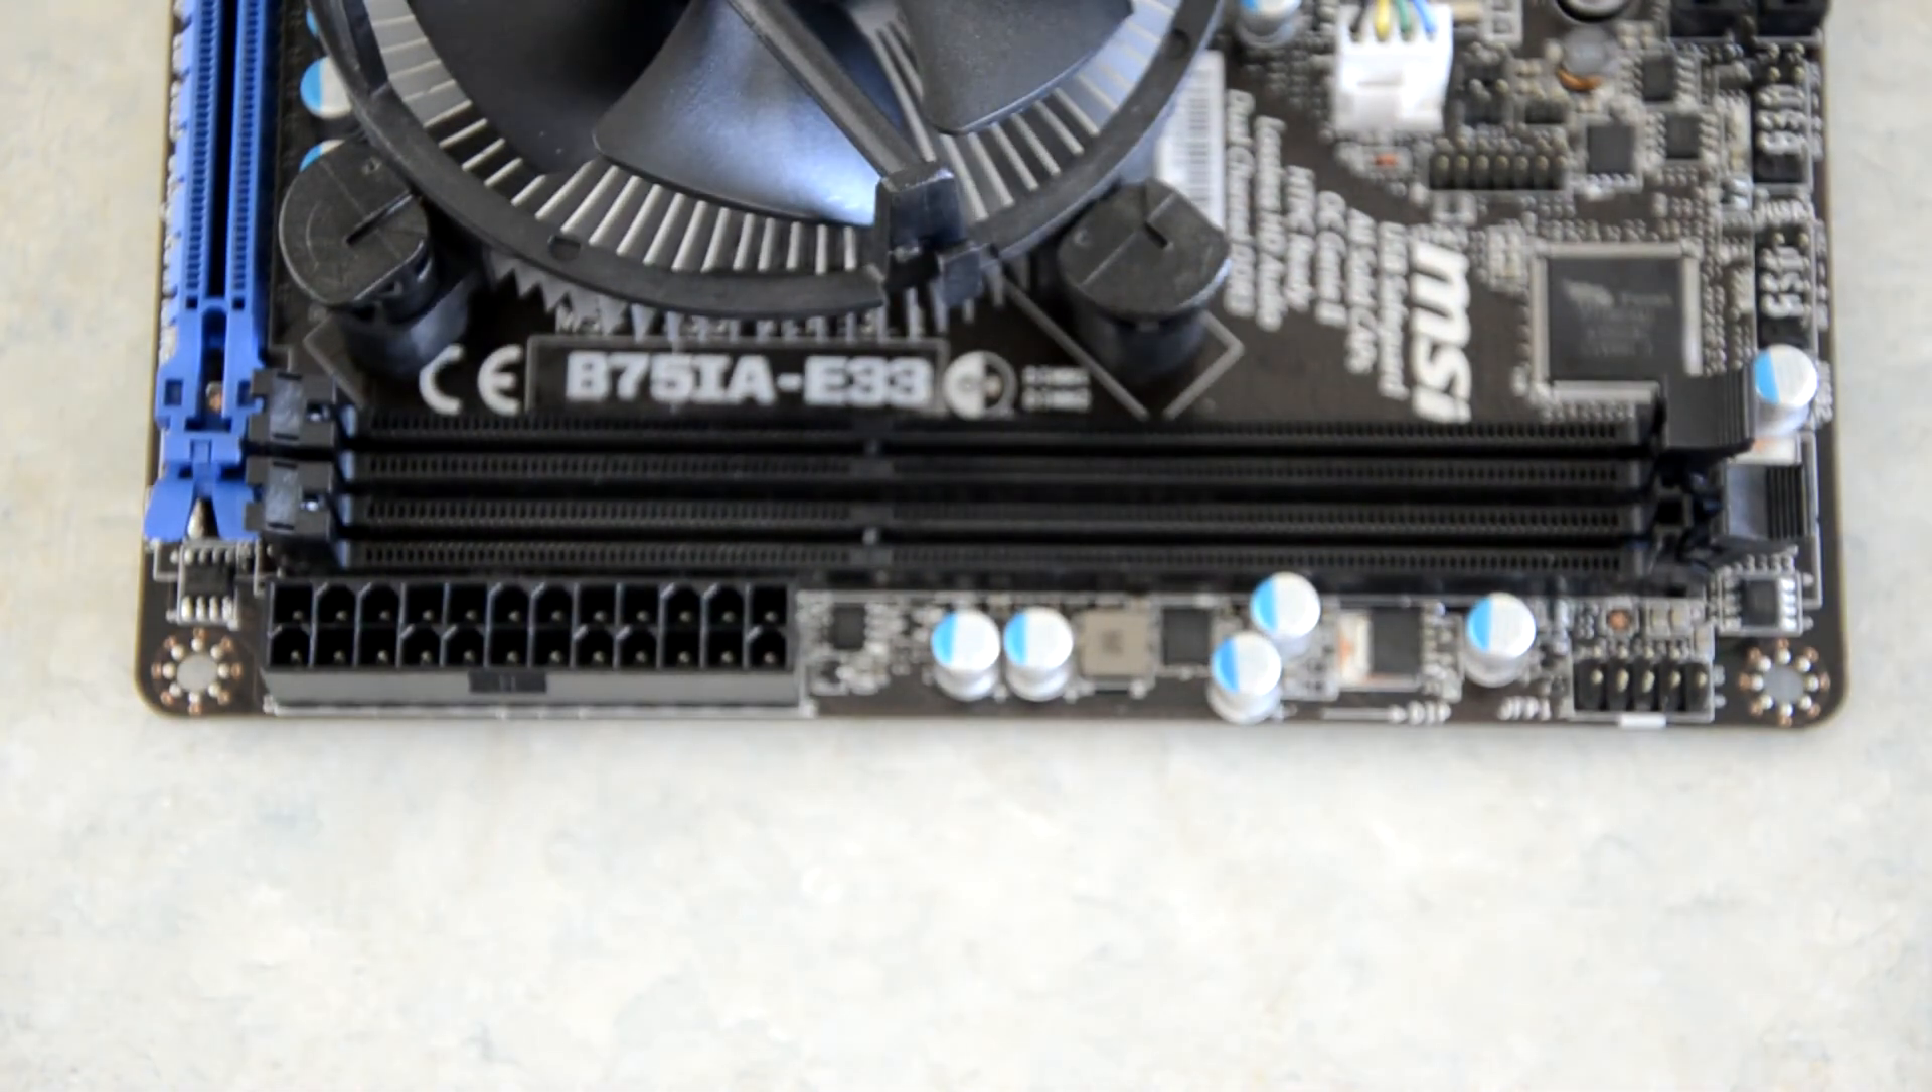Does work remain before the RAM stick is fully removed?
No.